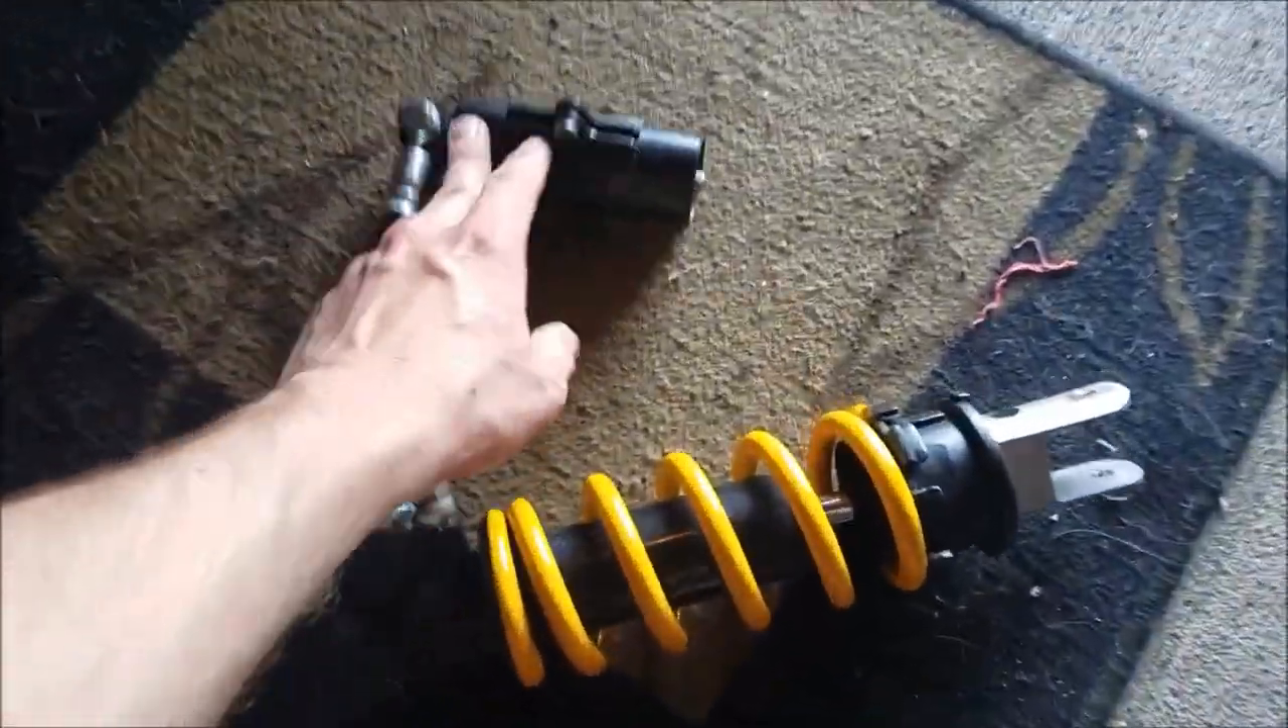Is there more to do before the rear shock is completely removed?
No.